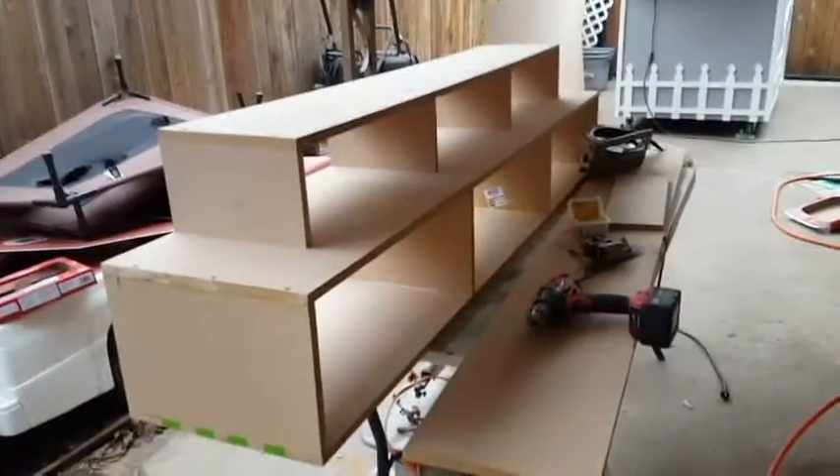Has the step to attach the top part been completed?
Yes.